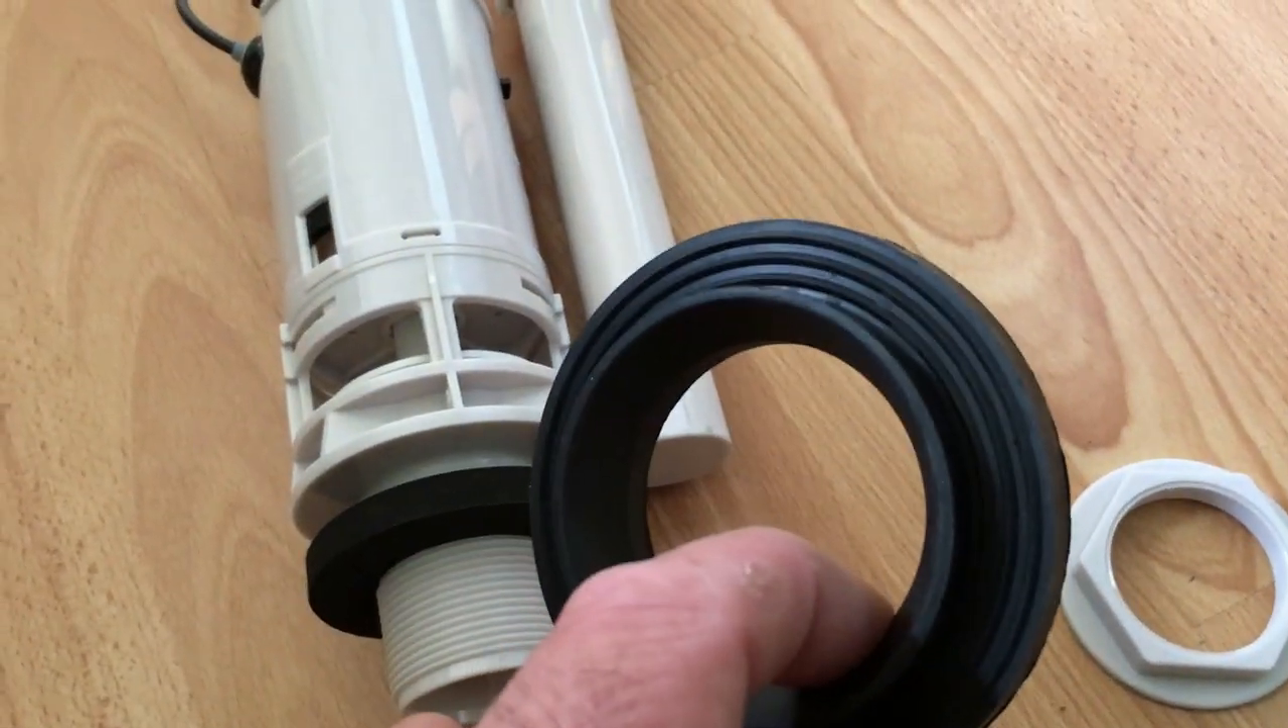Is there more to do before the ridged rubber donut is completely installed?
Yes.